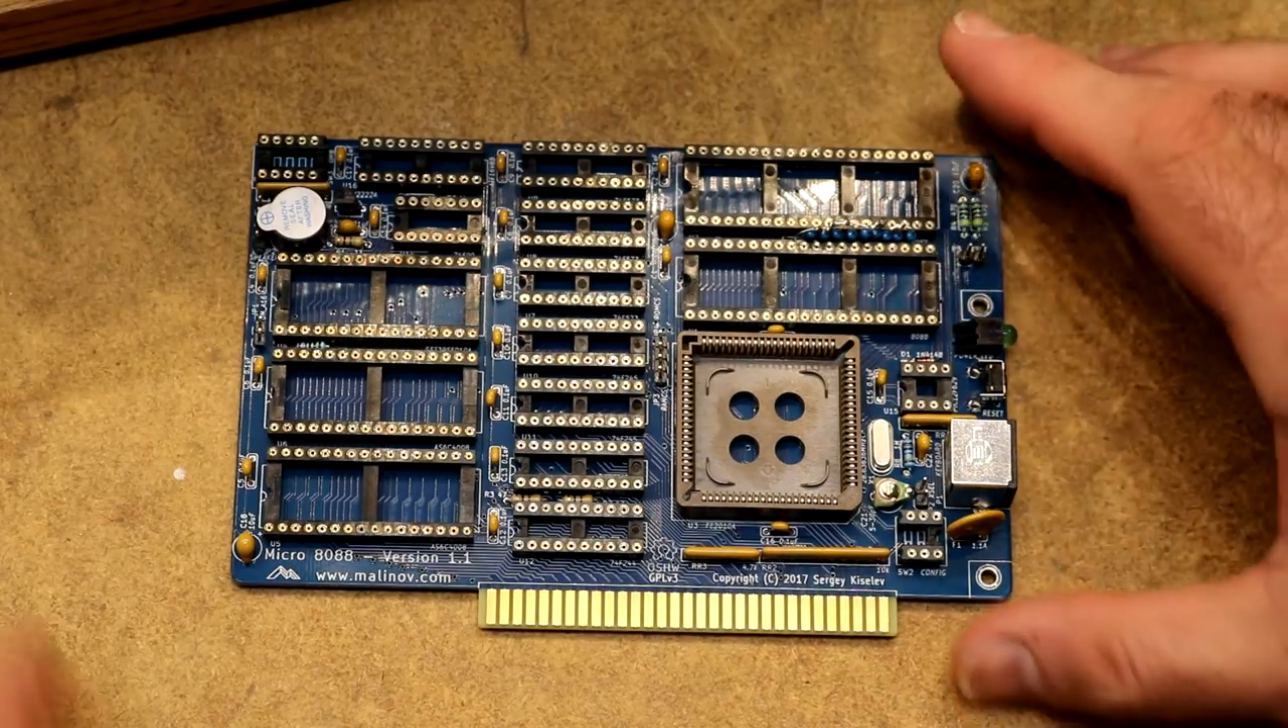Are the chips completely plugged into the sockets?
No.